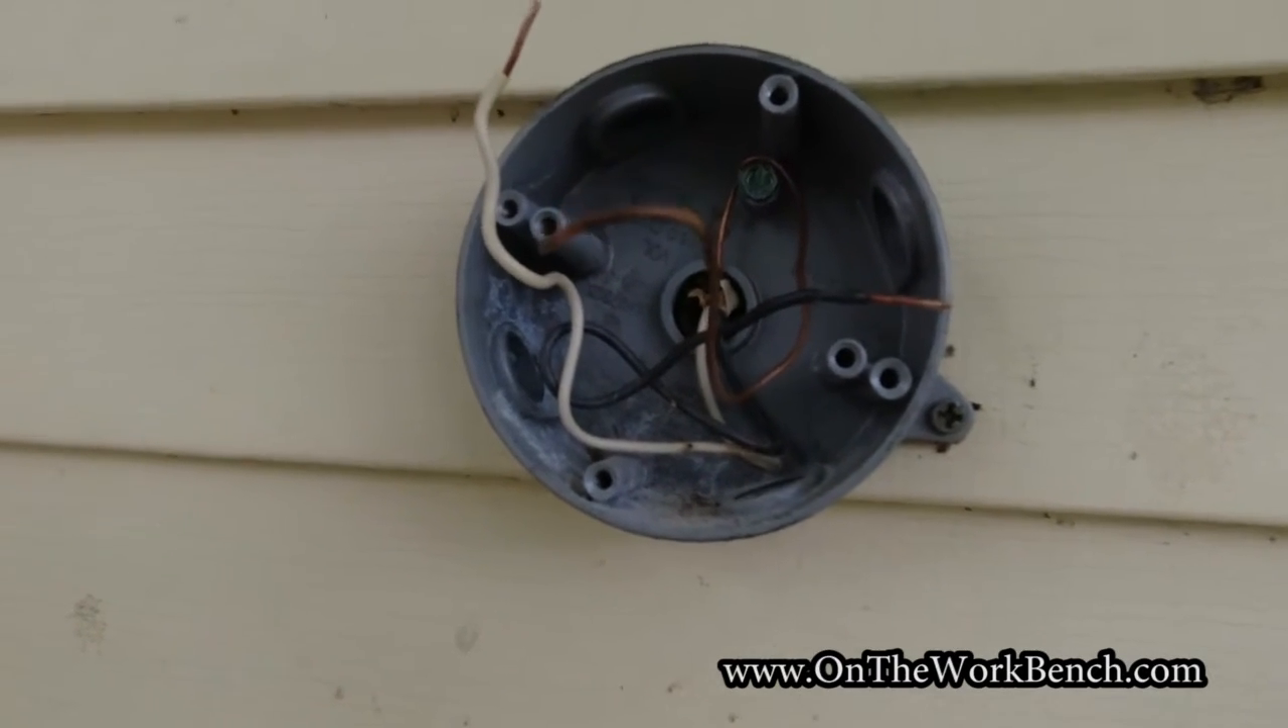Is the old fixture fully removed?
Yes.